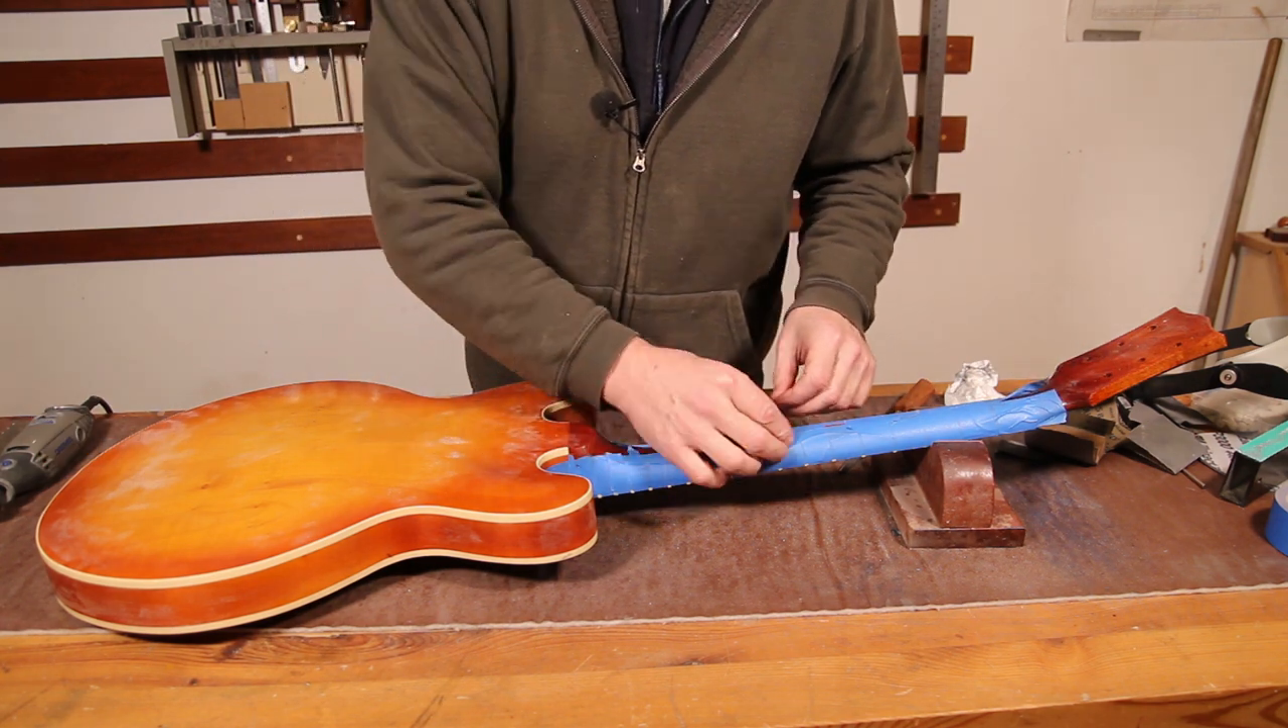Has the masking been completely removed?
No.